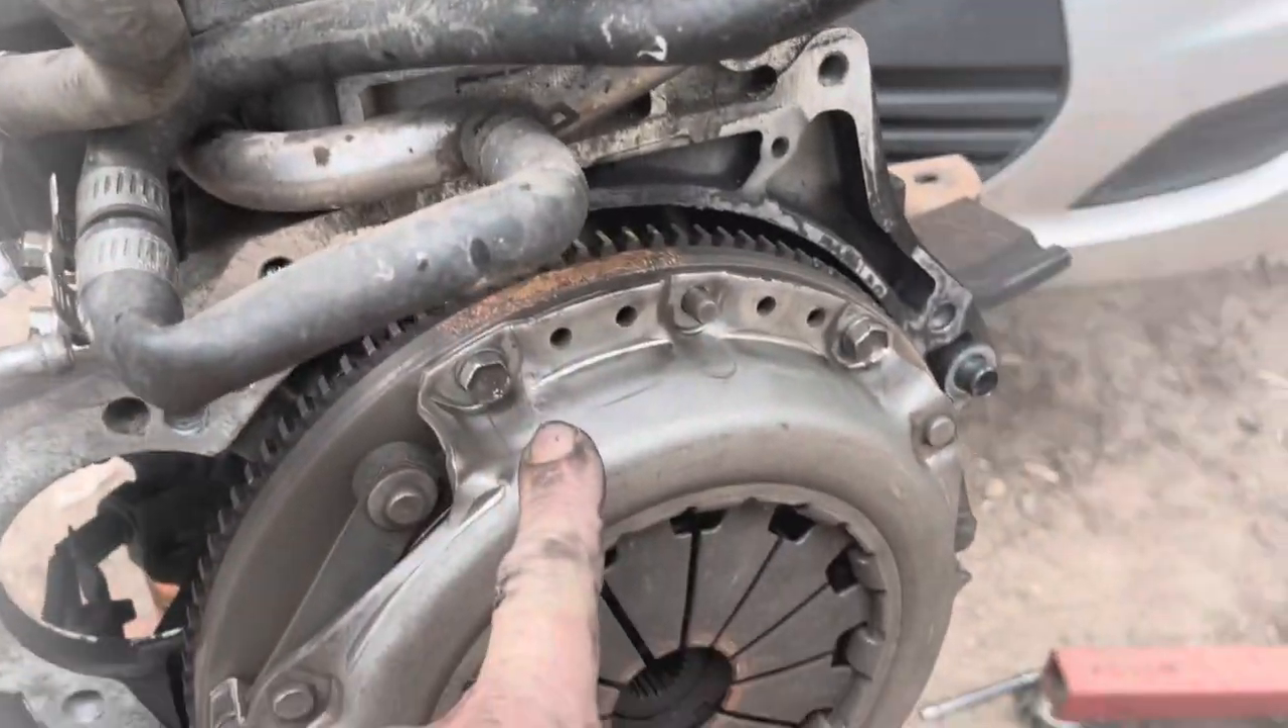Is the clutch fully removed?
No.